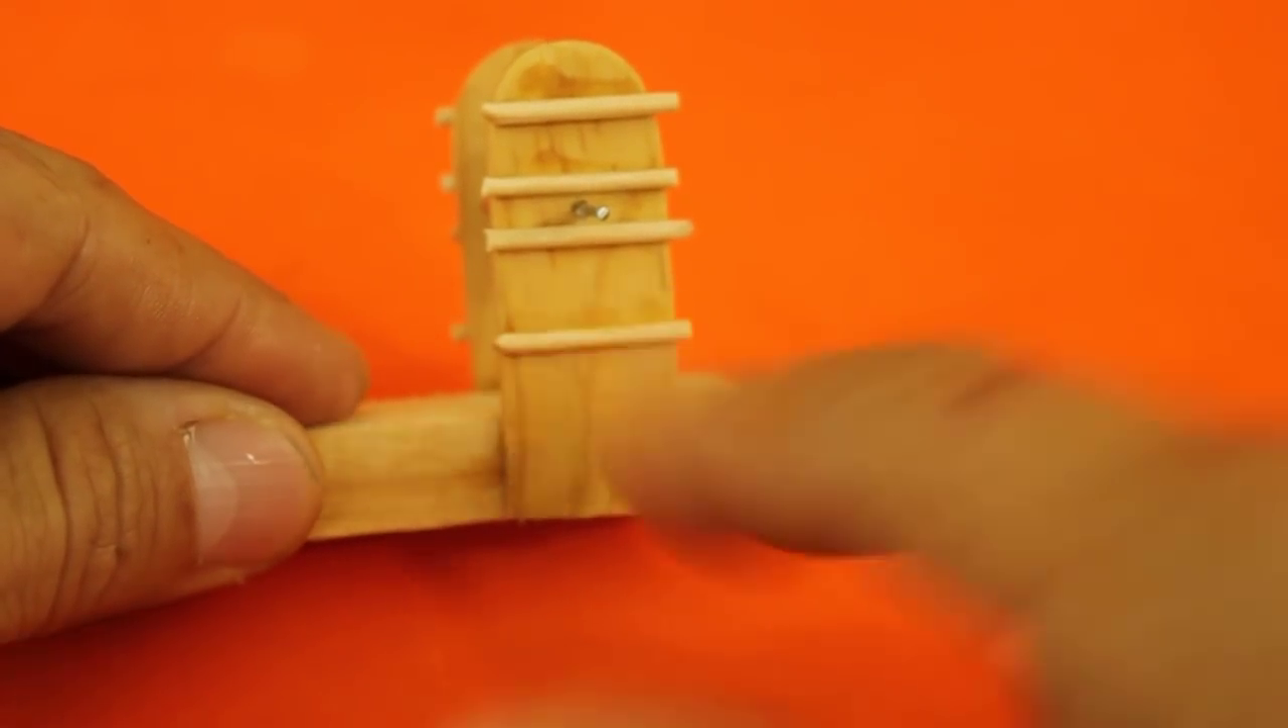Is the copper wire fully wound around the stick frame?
No.